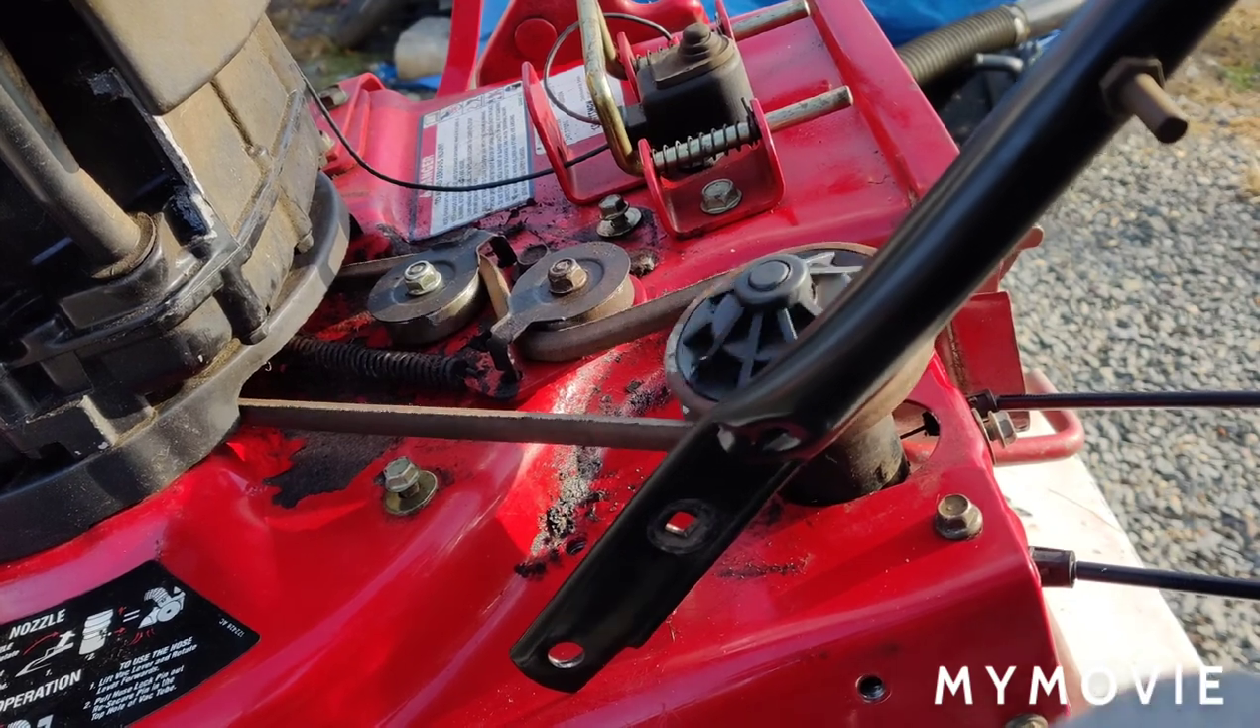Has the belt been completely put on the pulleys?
Yes.